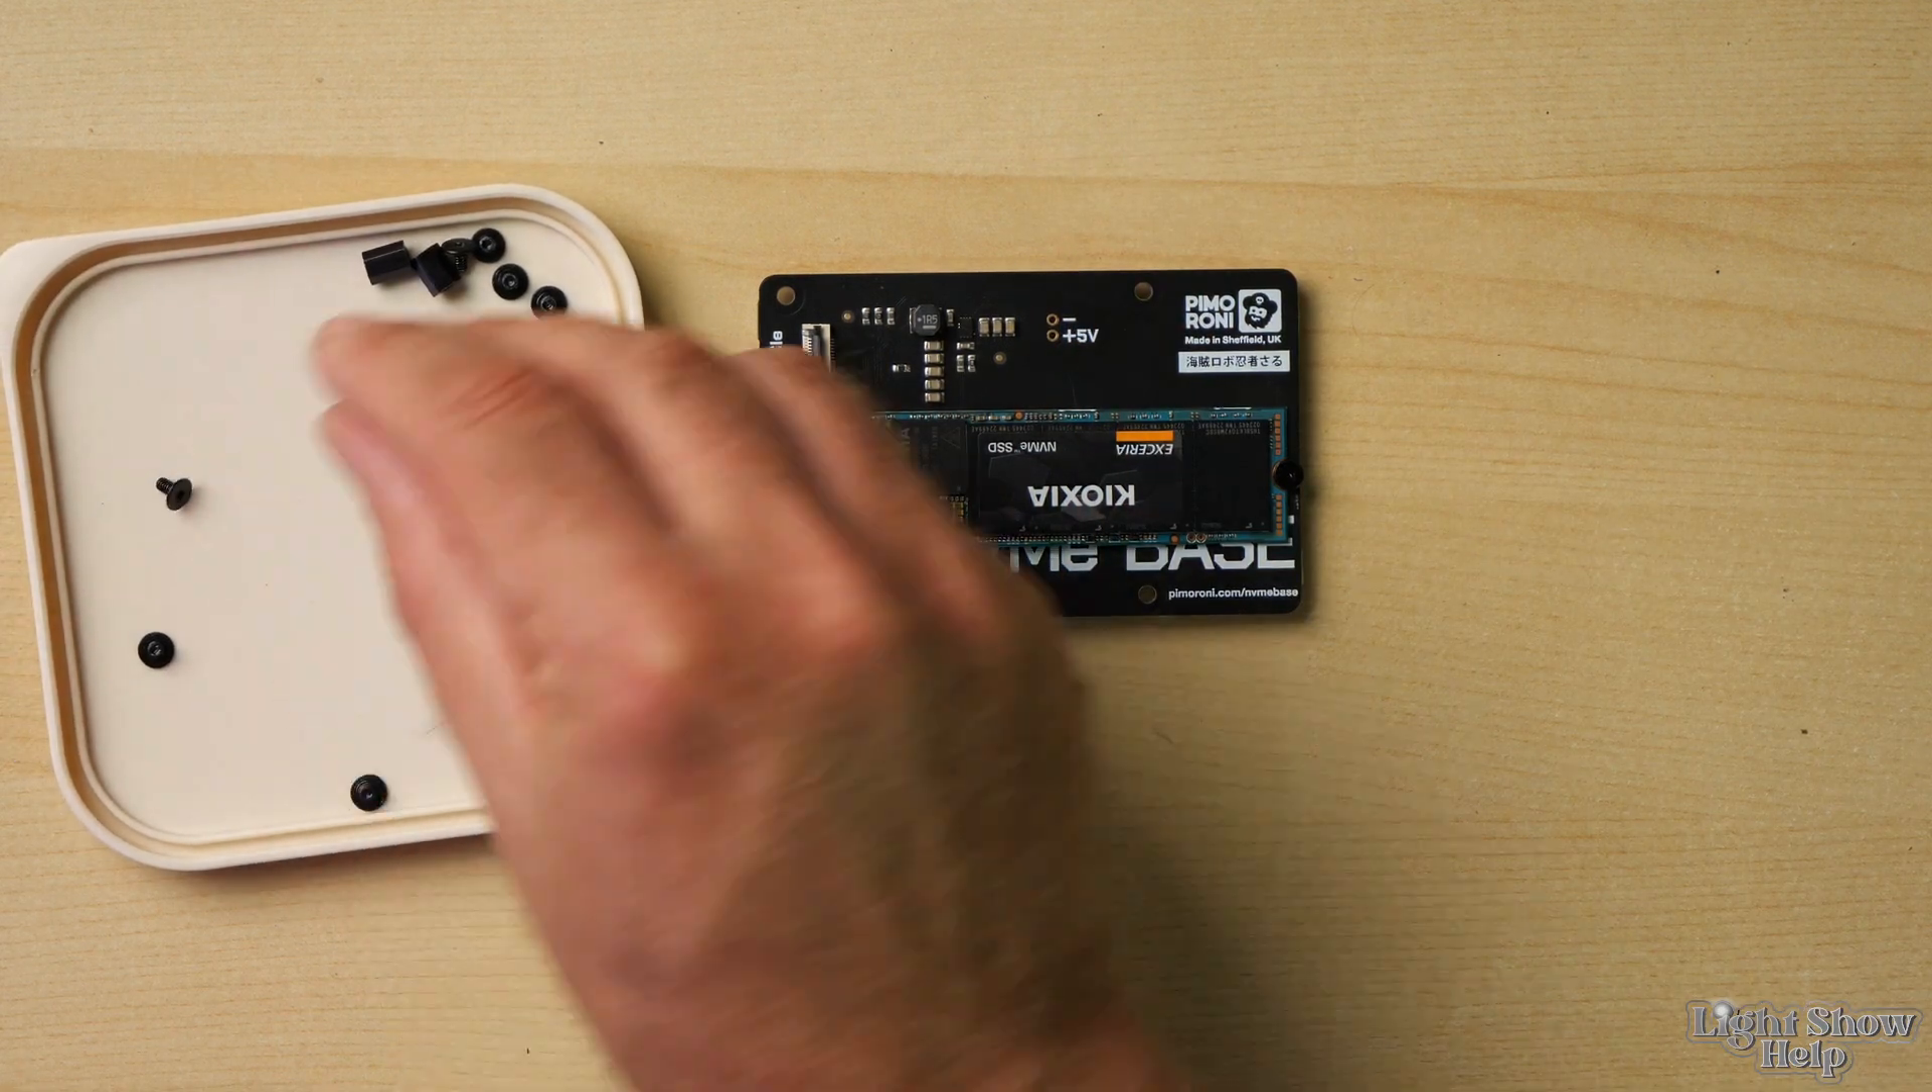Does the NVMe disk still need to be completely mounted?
No.